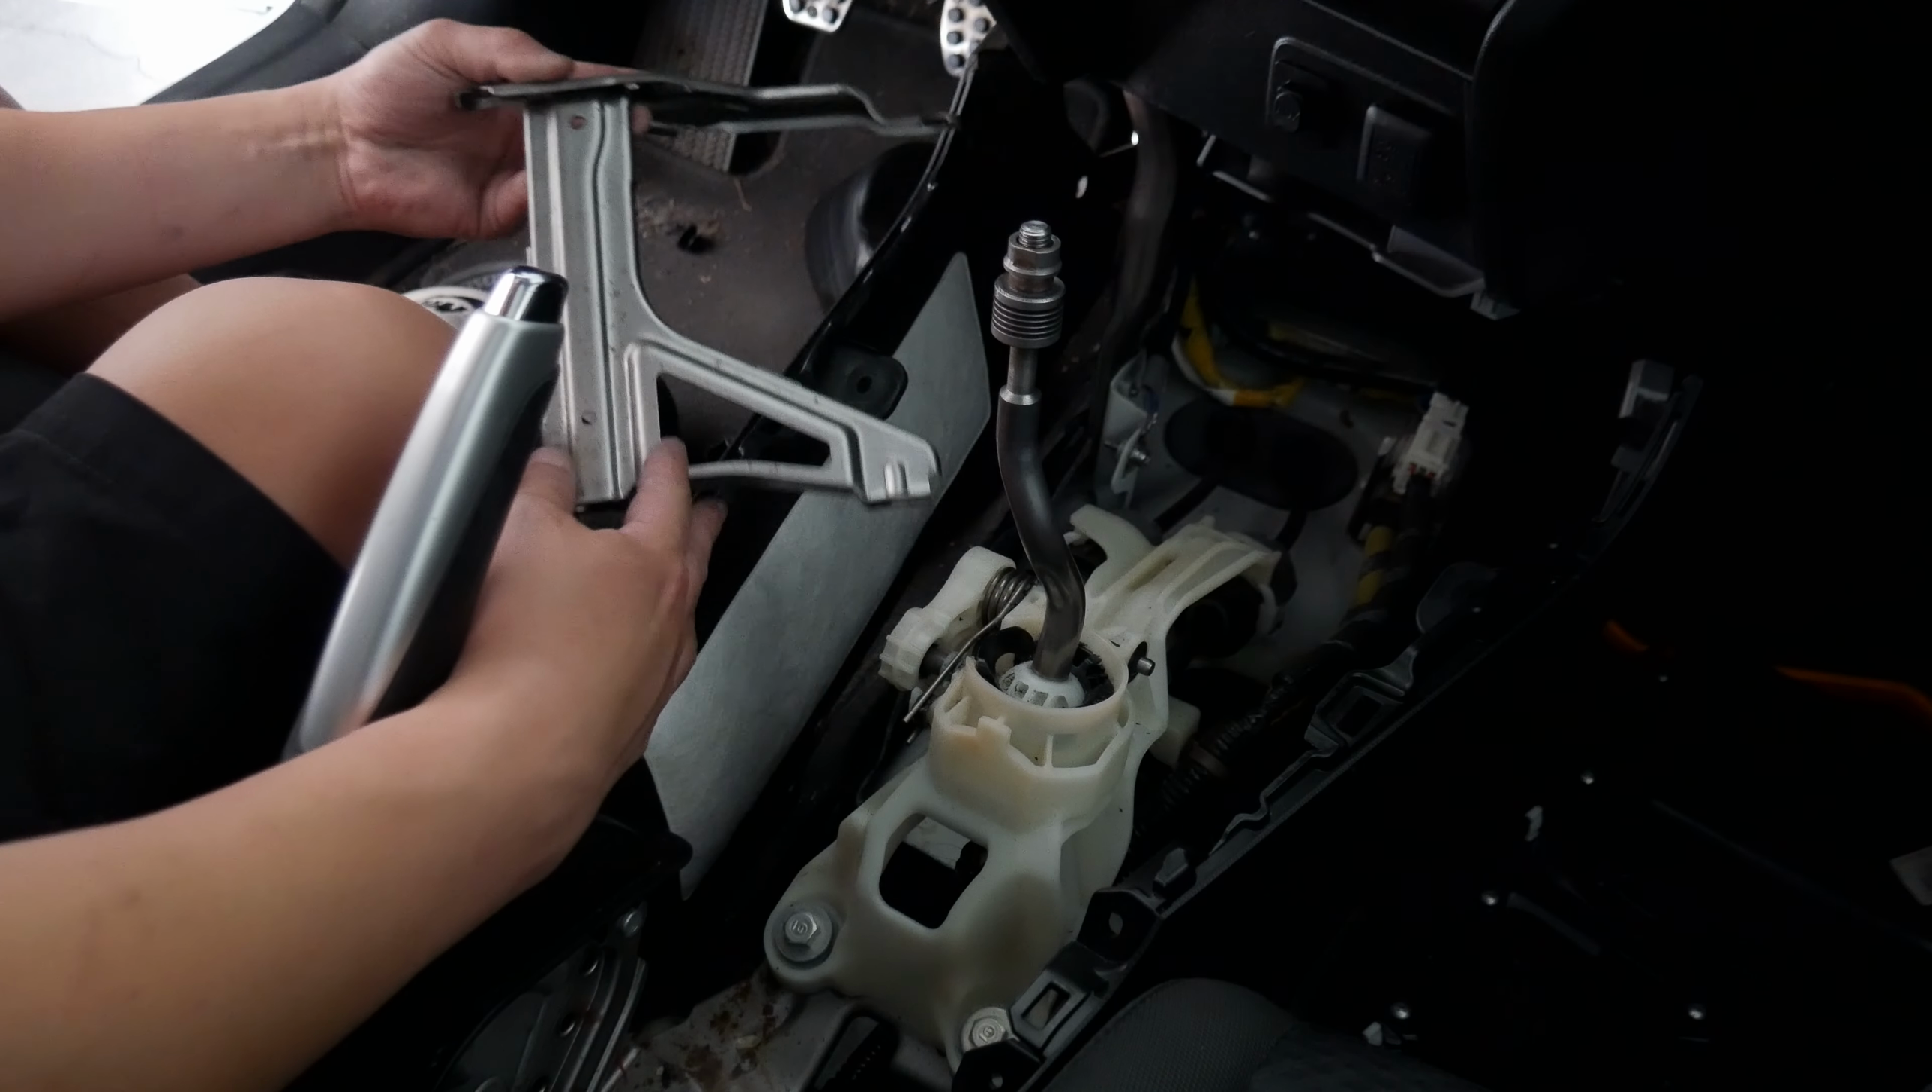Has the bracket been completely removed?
Yes.